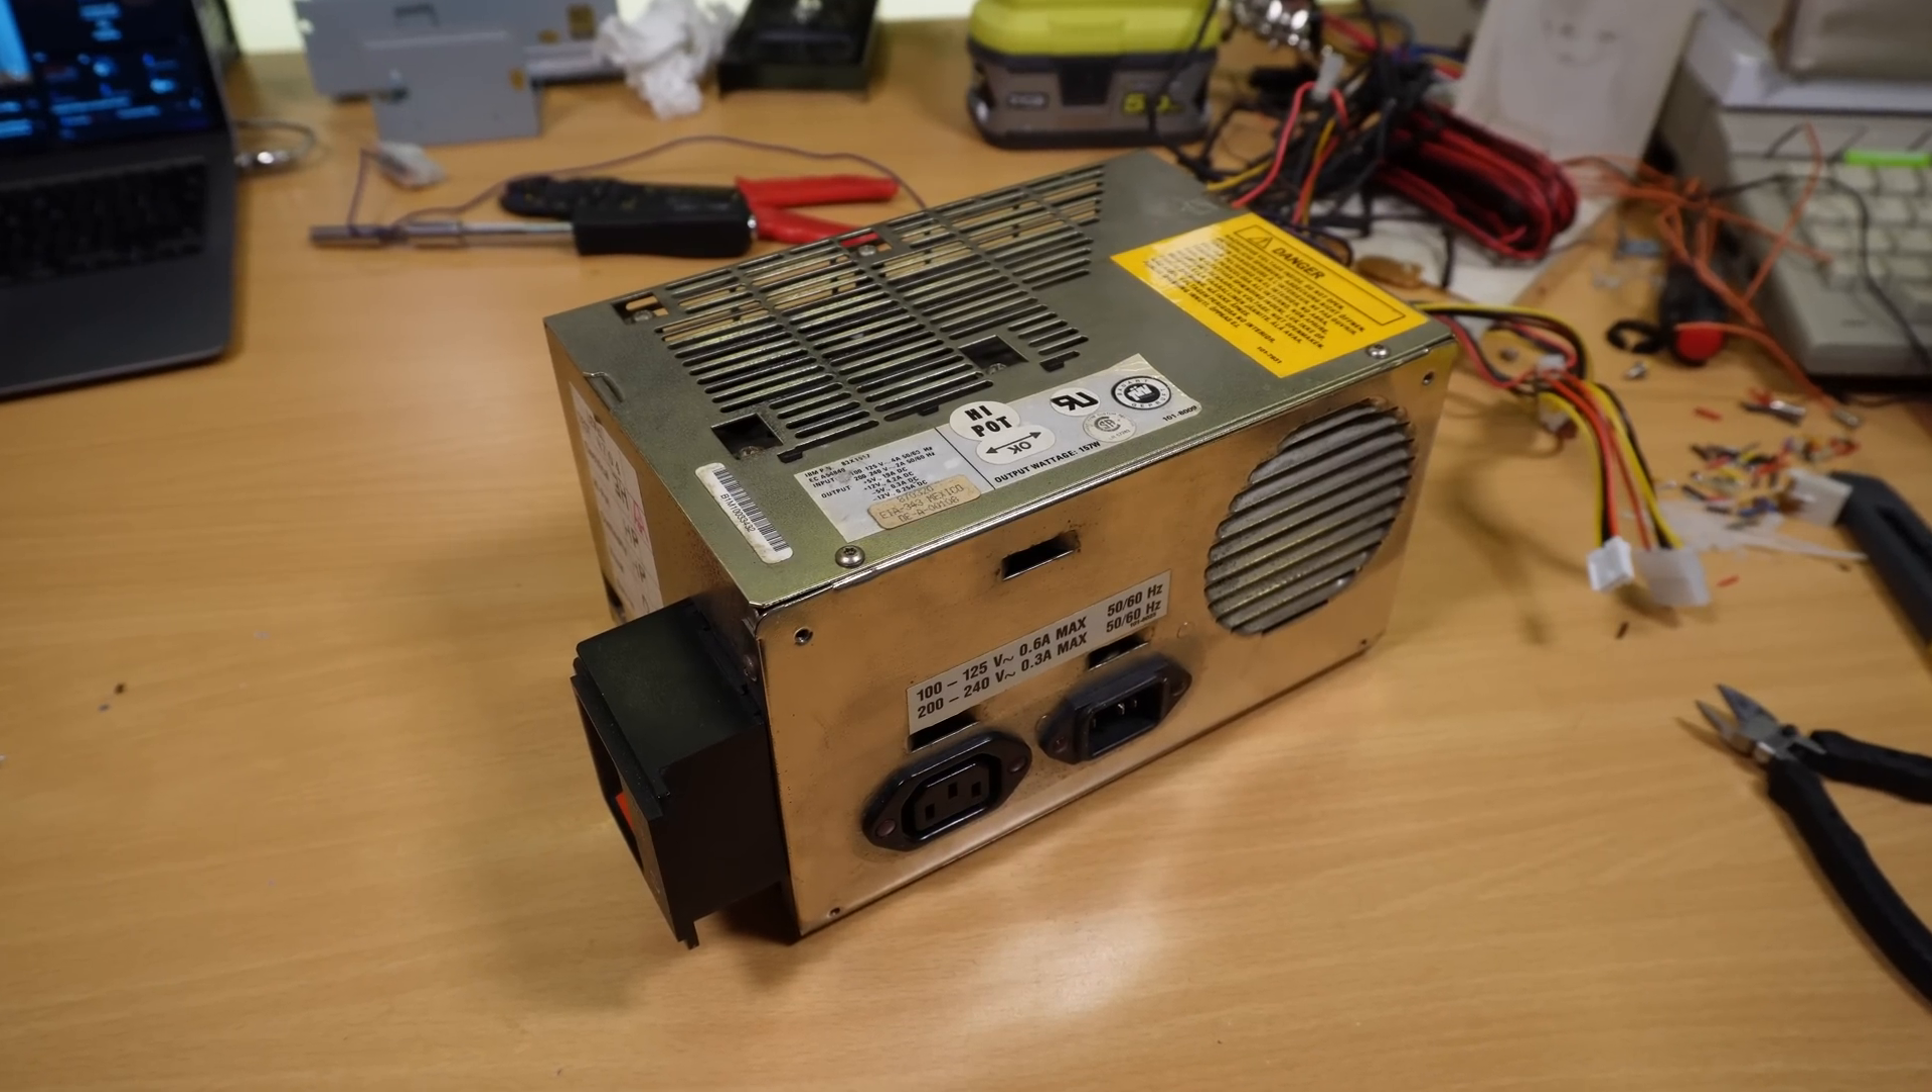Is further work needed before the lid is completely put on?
No.